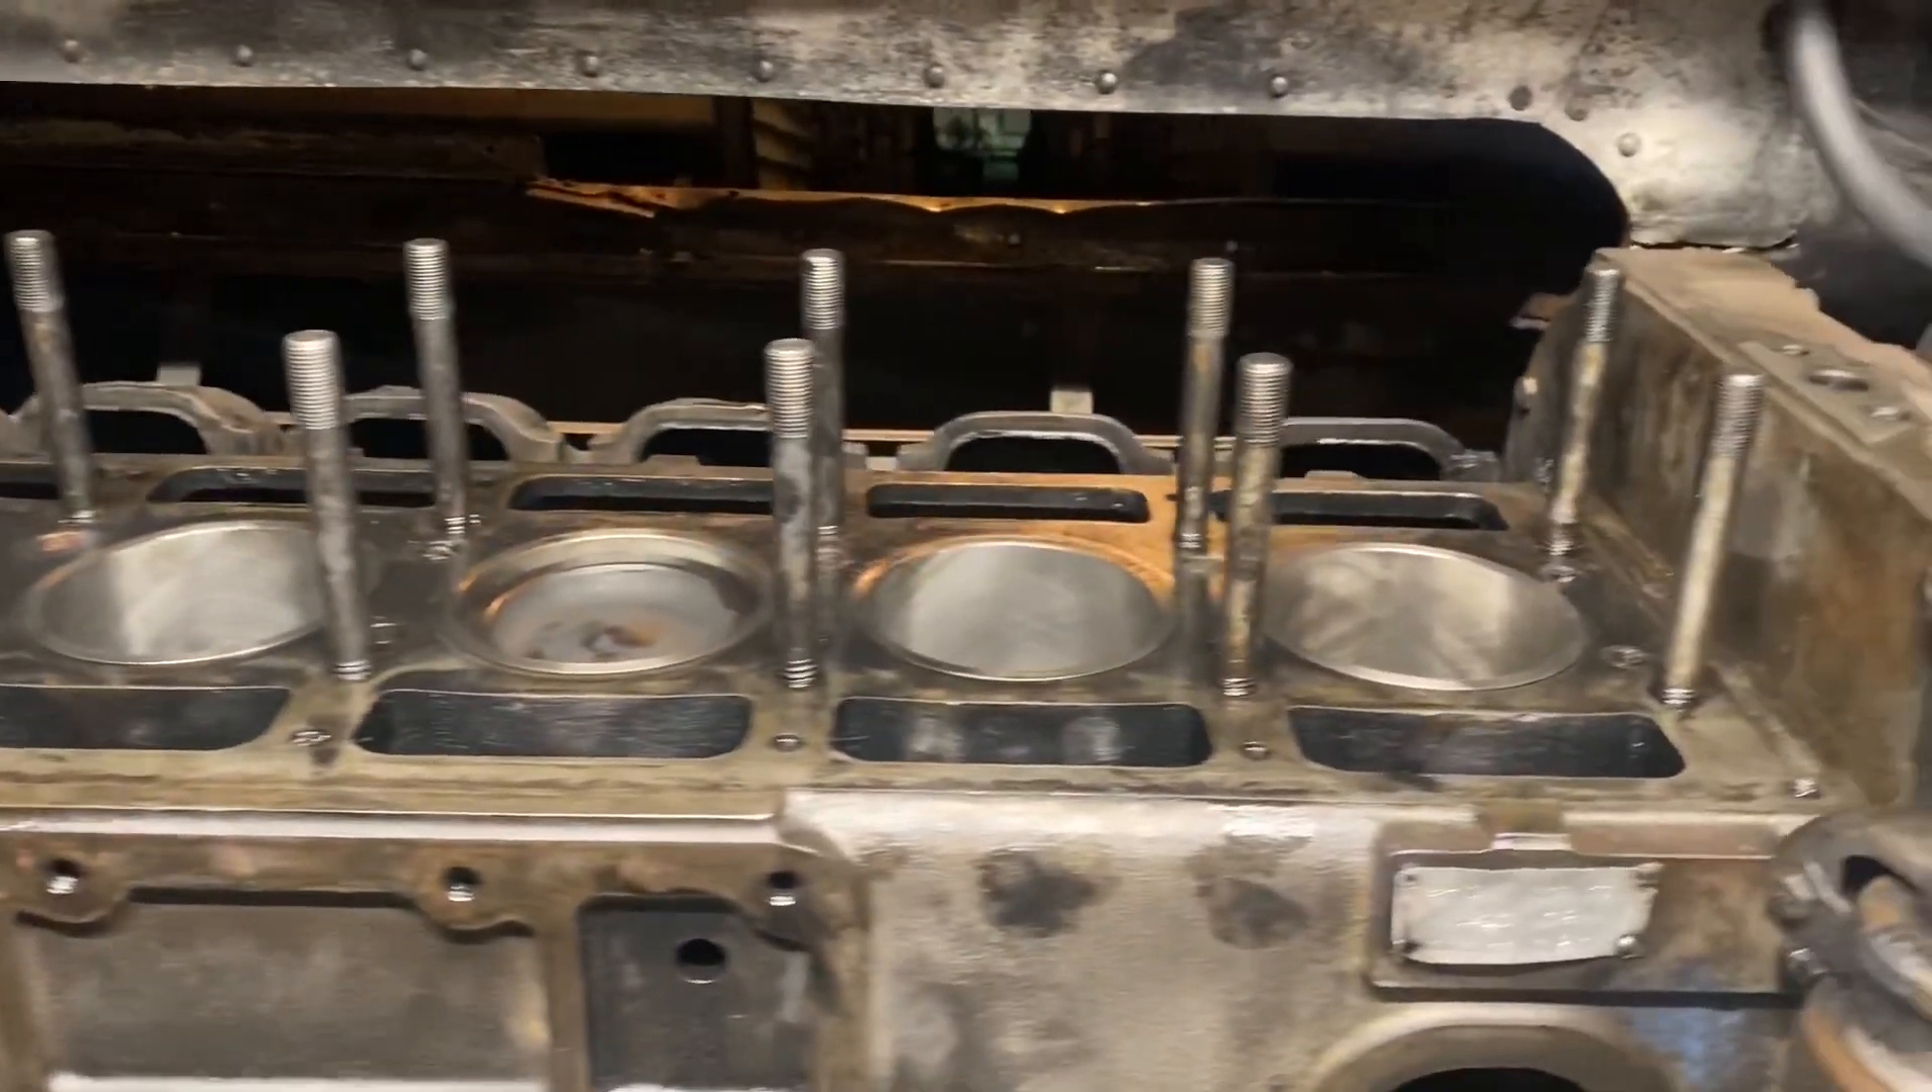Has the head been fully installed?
No.